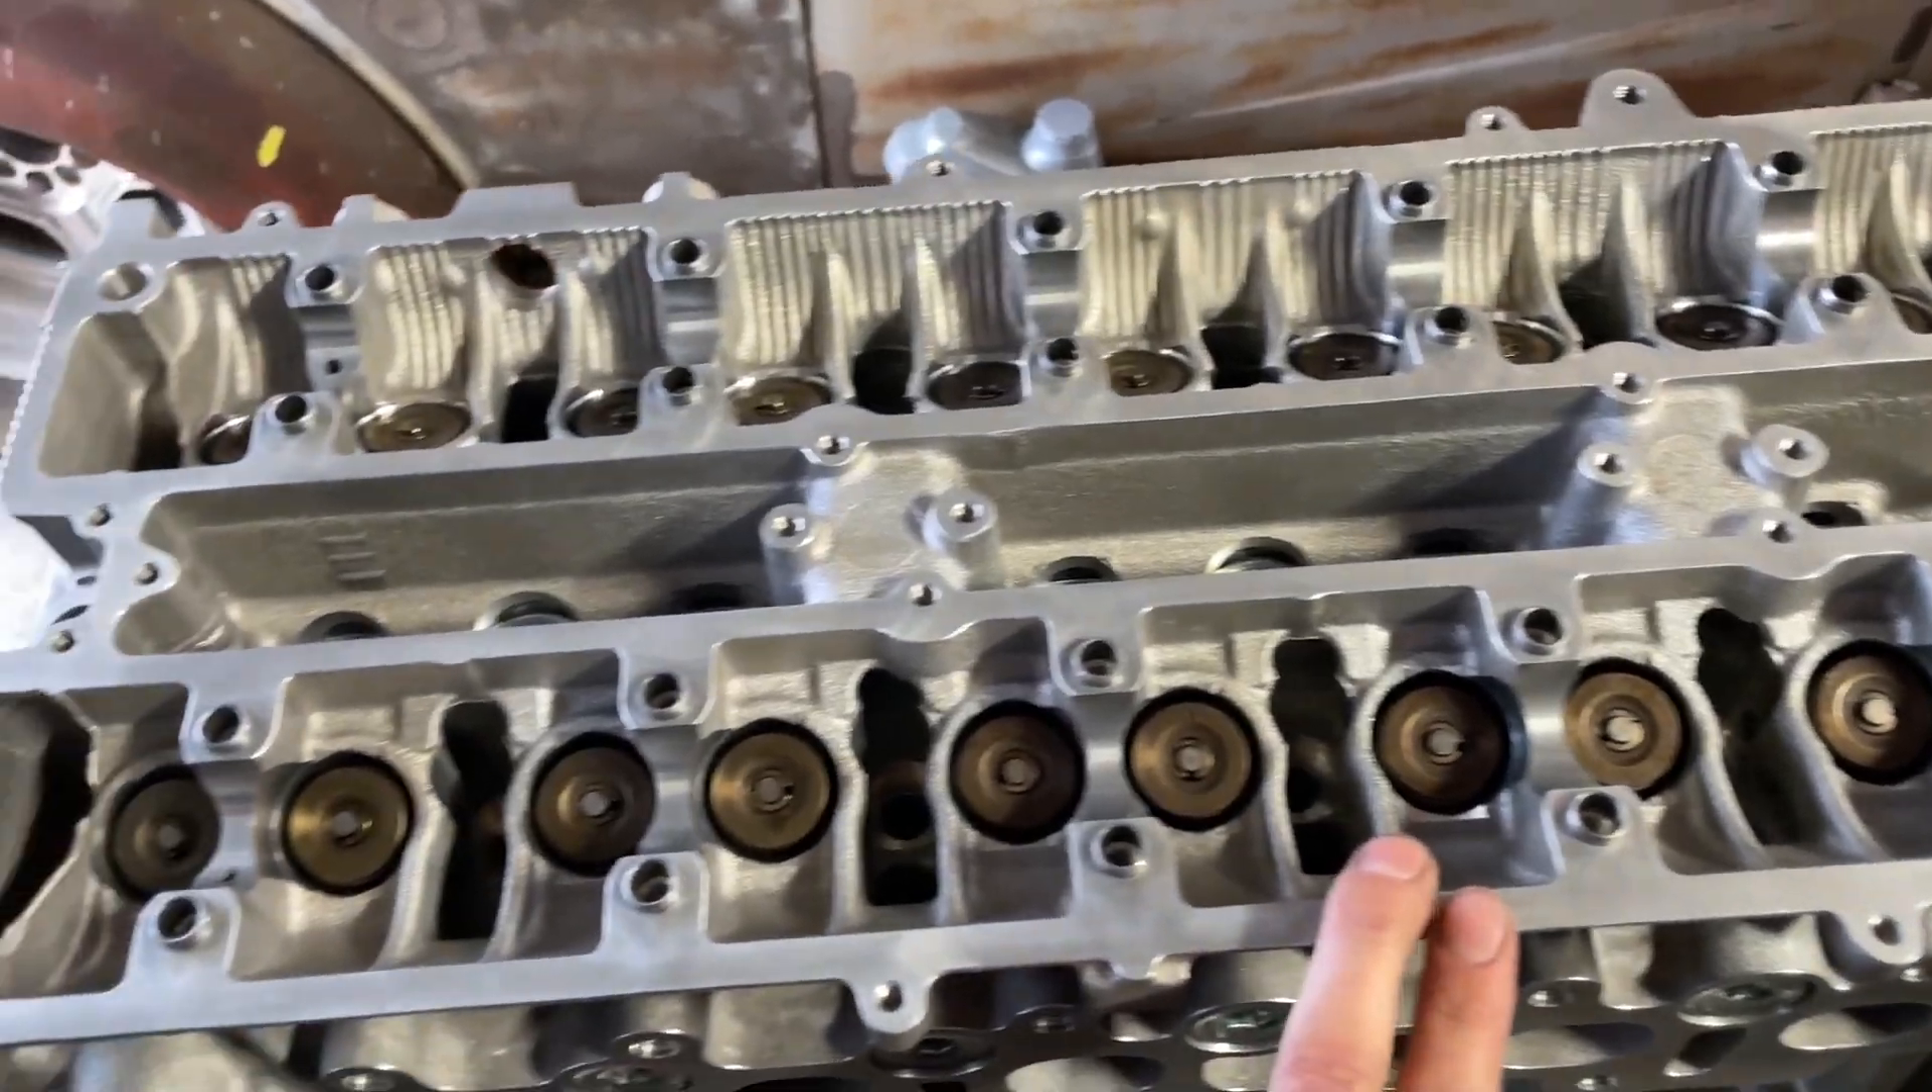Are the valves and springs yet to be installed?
No.